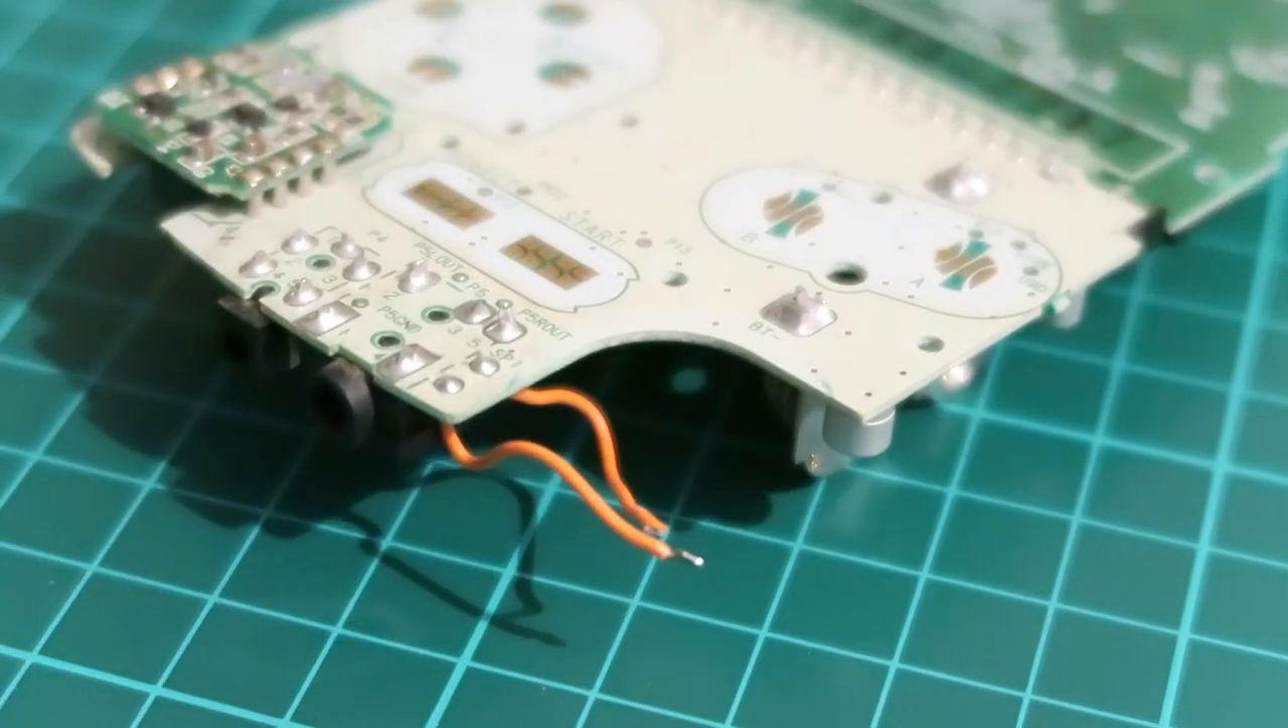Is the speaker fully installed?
No.